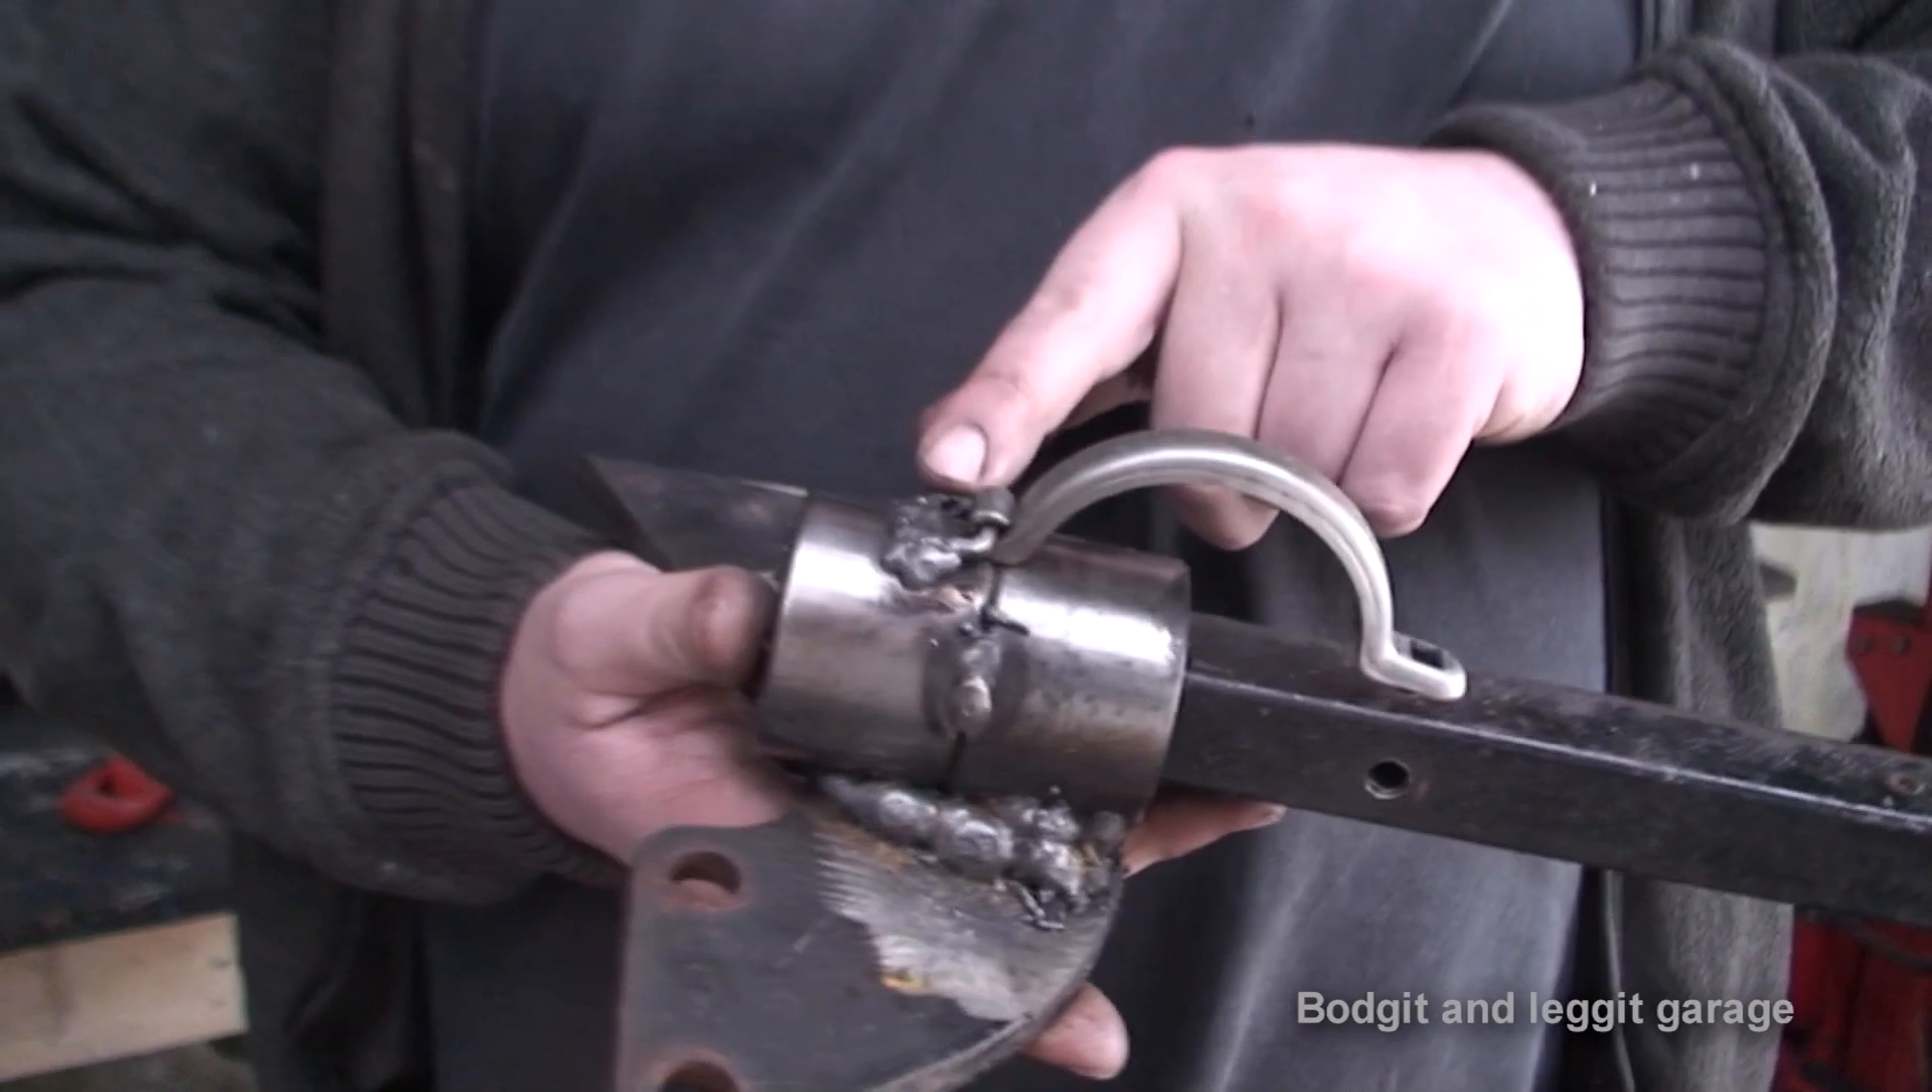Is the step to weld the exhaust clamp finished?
Yes.